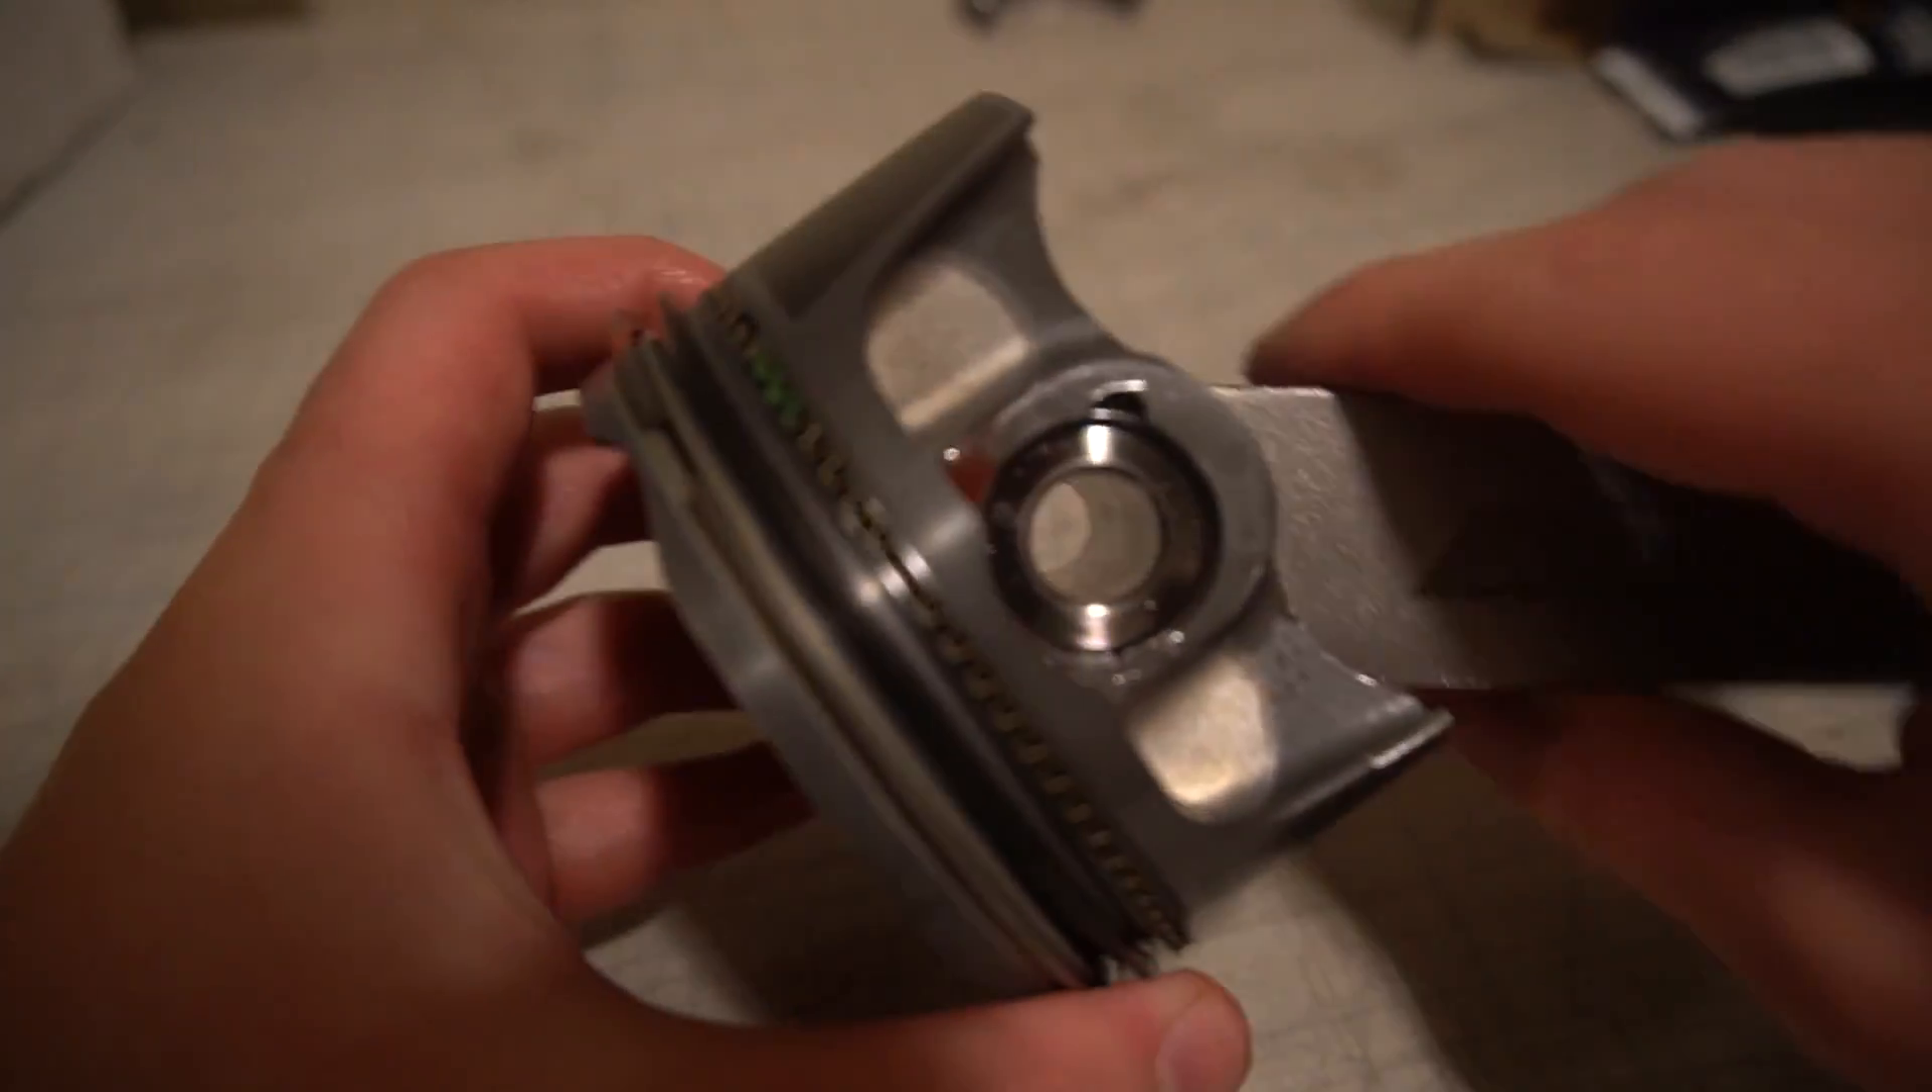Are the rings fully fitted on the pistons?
Yes.